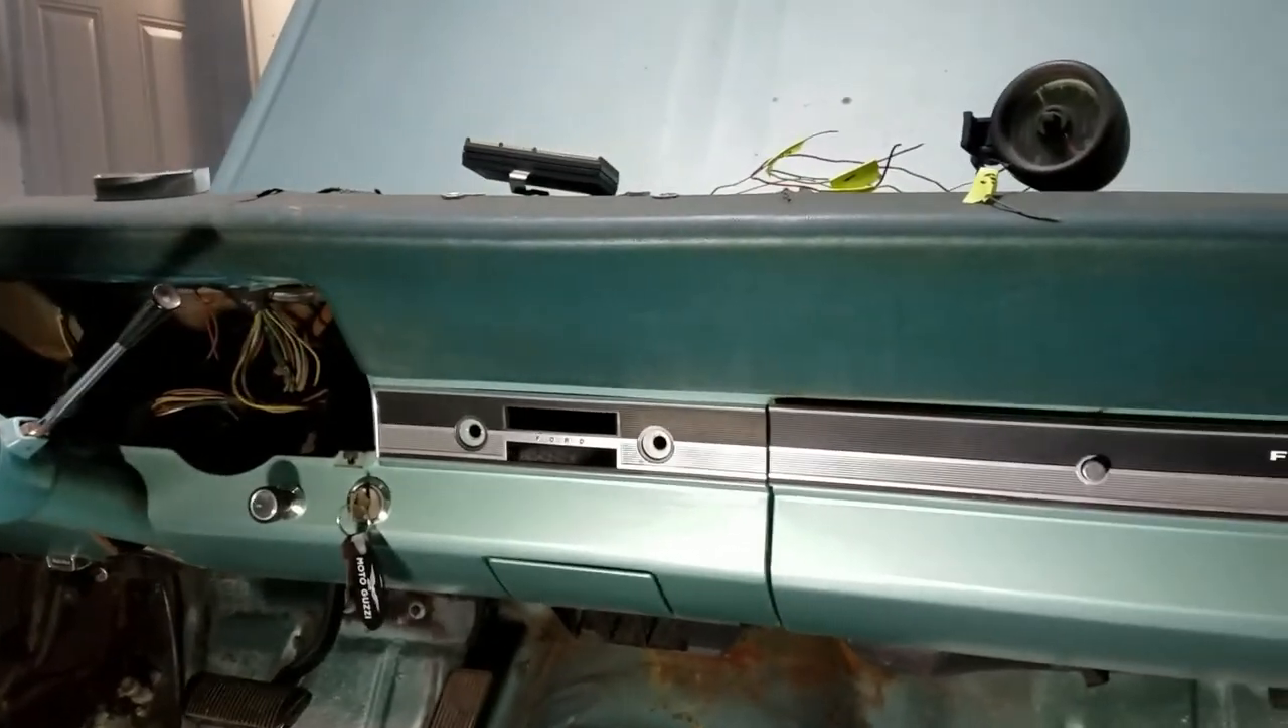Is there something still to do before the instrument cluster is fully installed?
Yes.